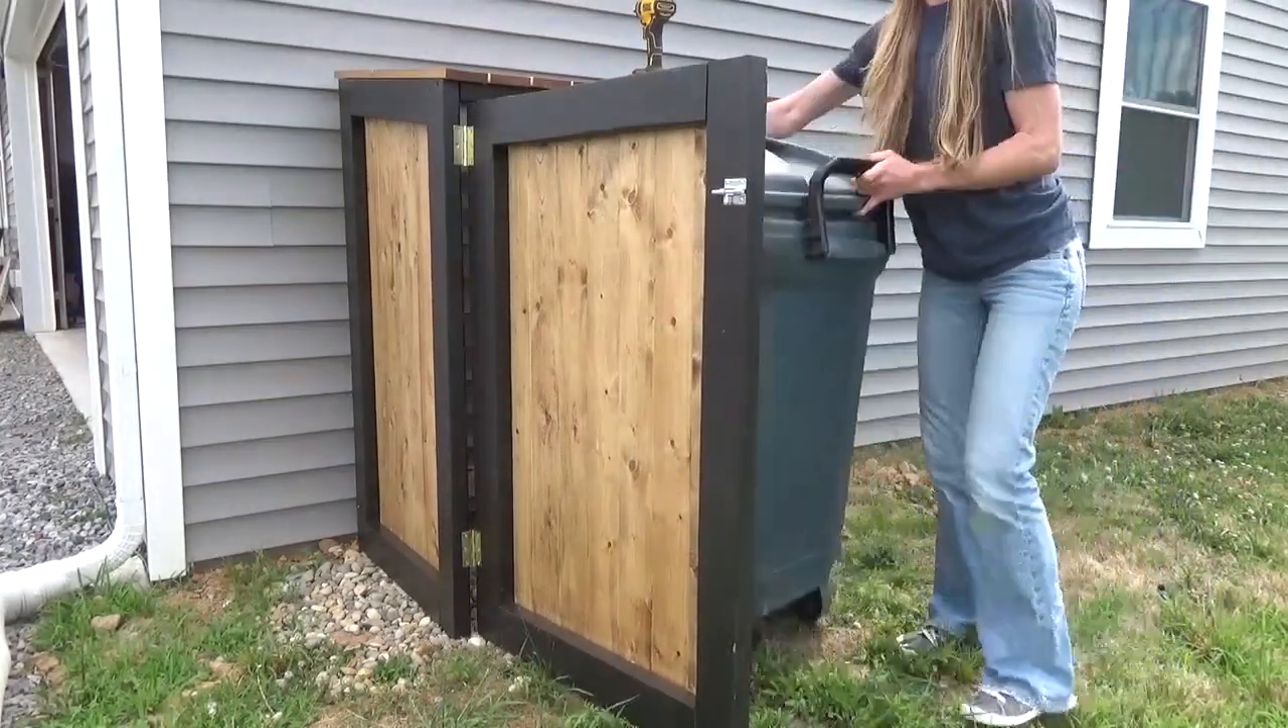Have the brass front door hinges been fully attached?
Yes.